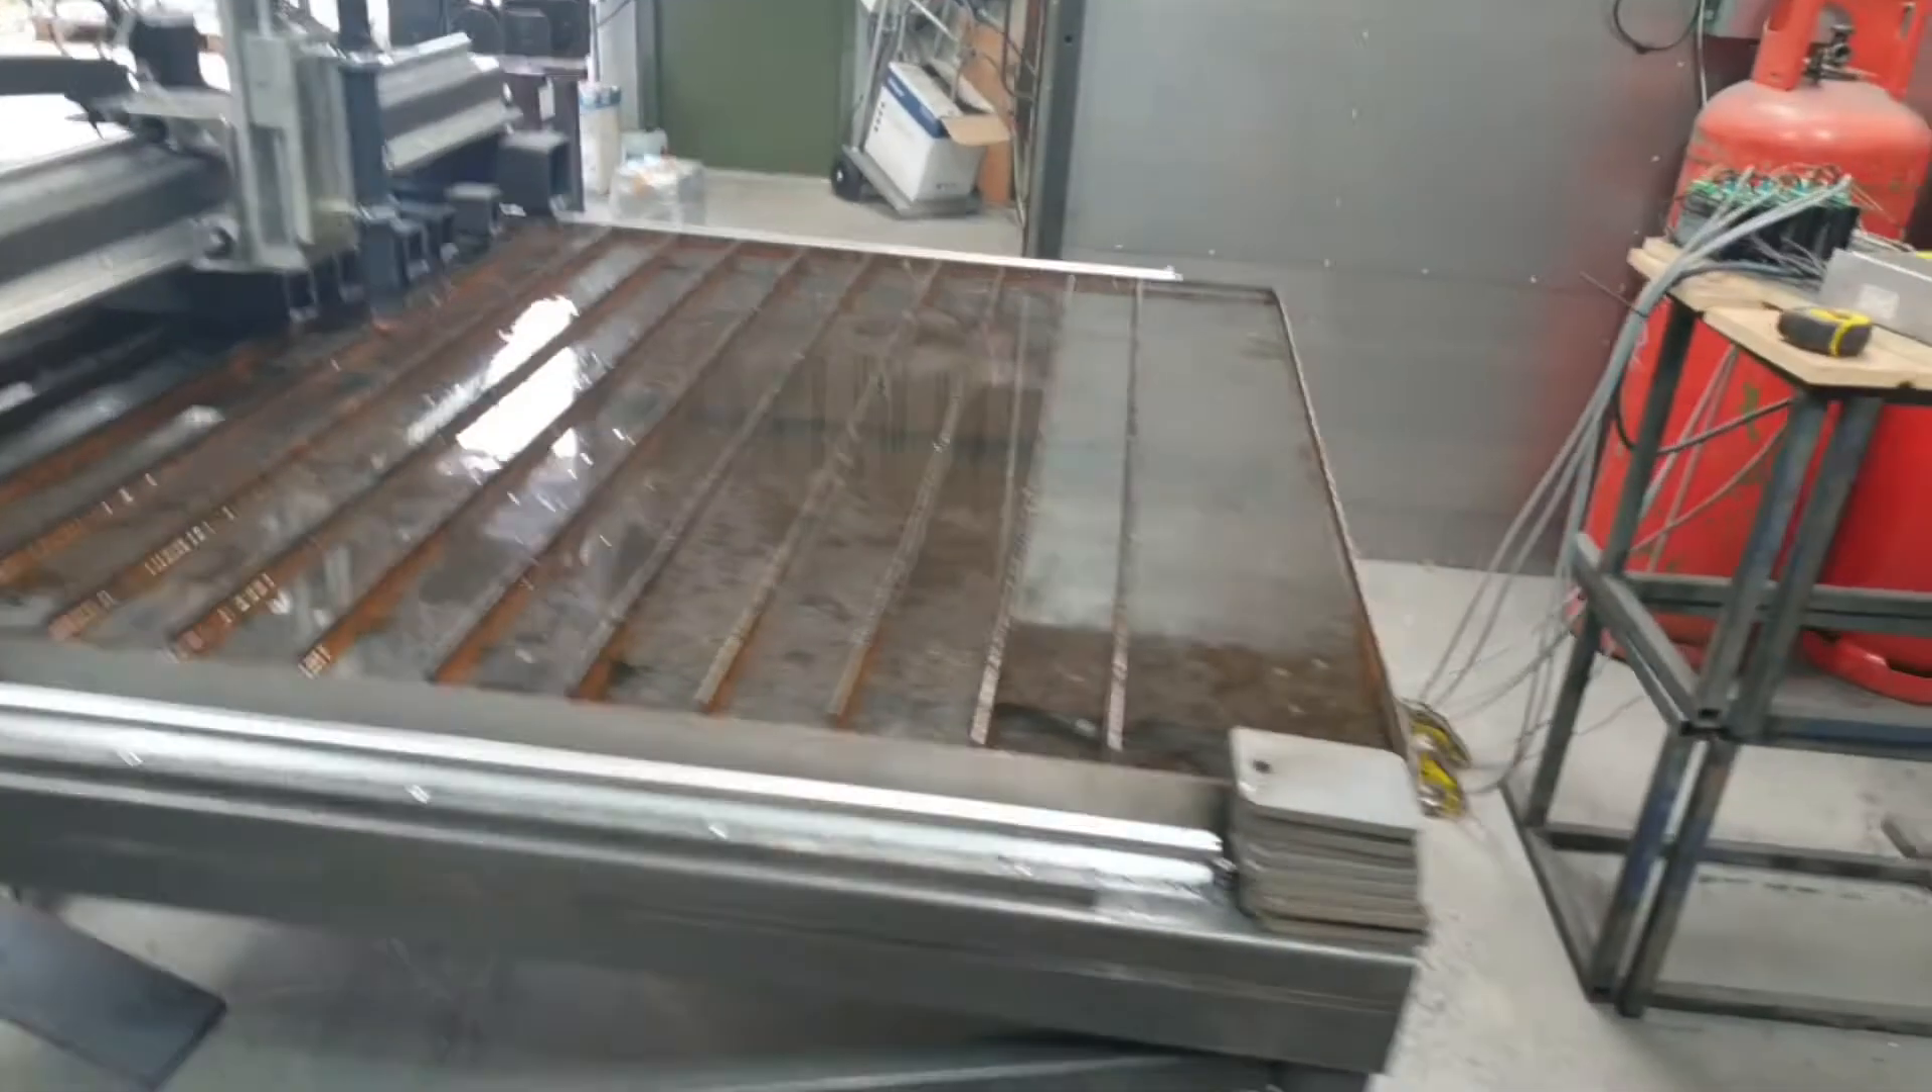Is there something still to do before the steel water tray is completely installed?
No.